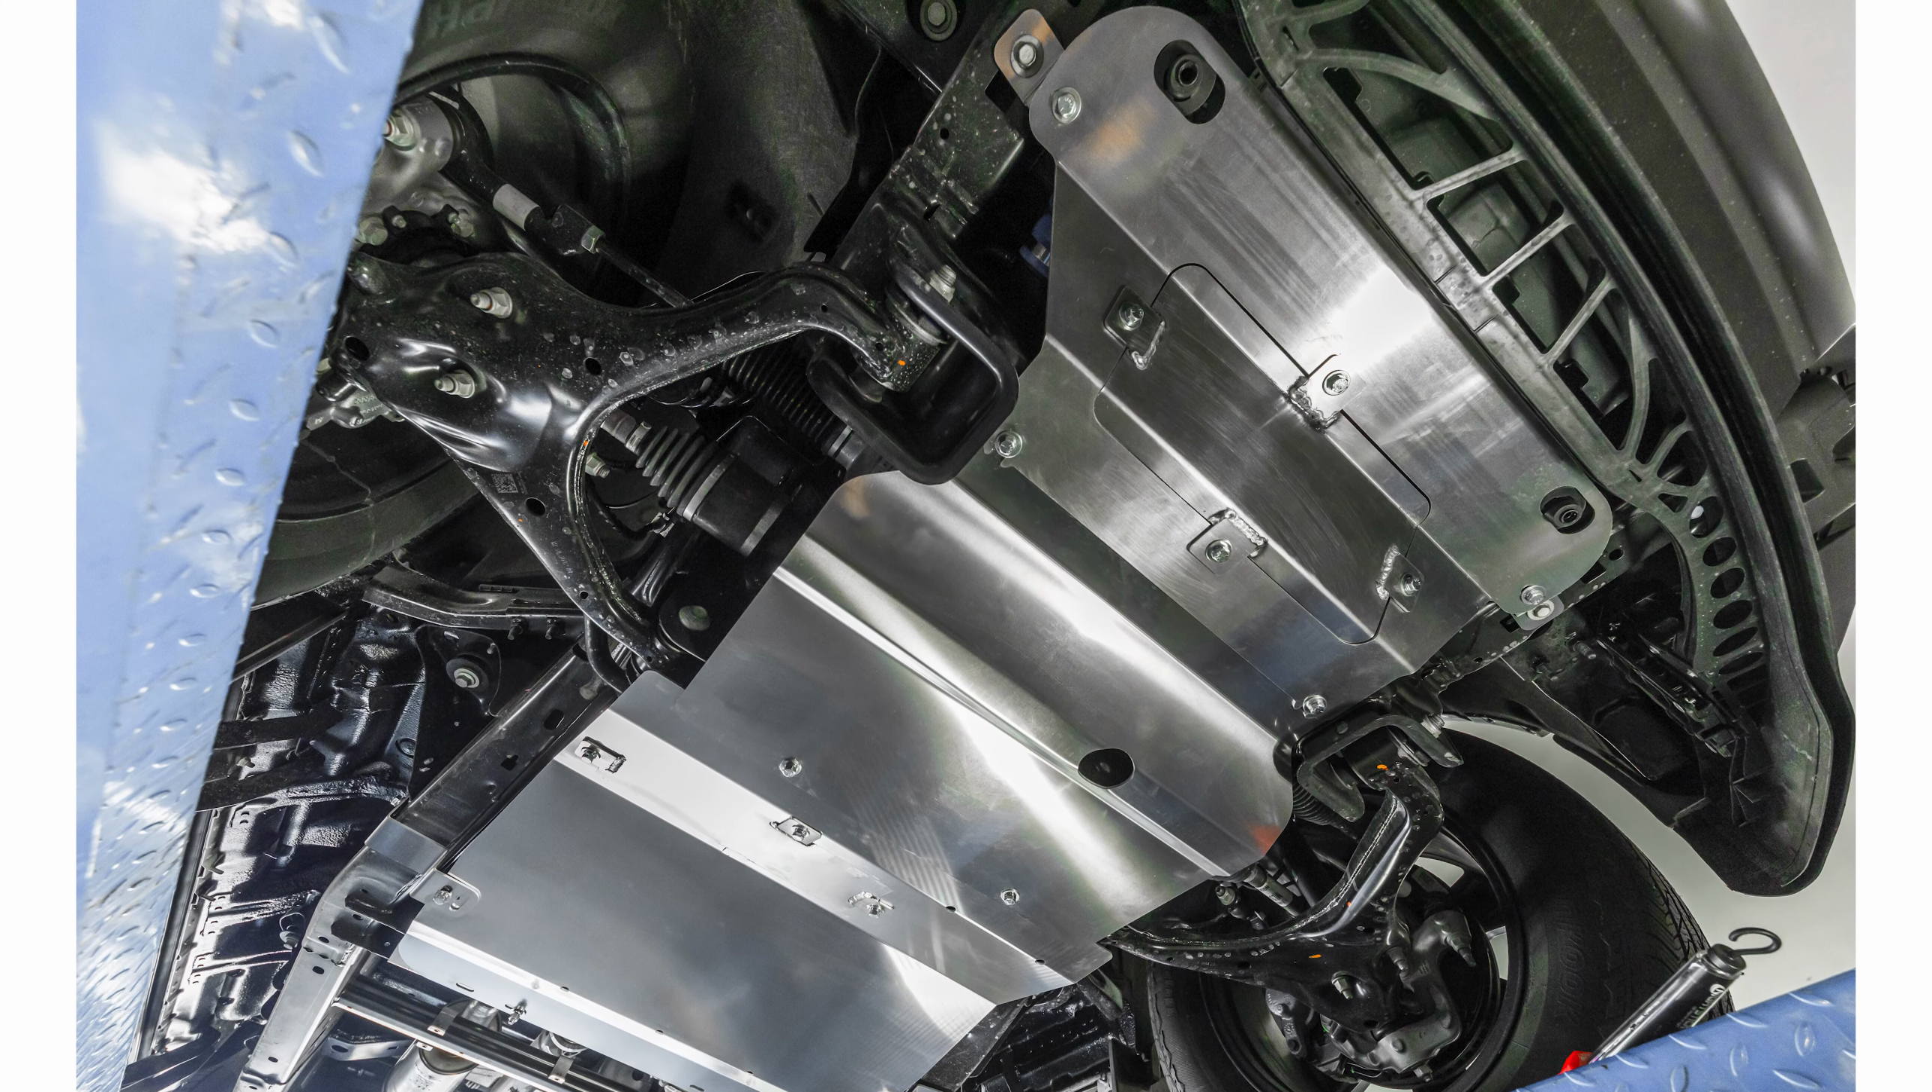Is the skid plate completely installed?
Yes.